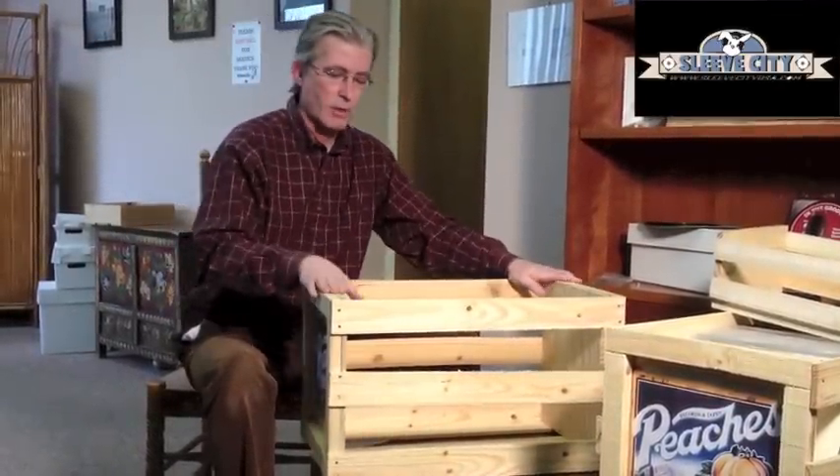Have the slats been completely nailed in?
Yes.